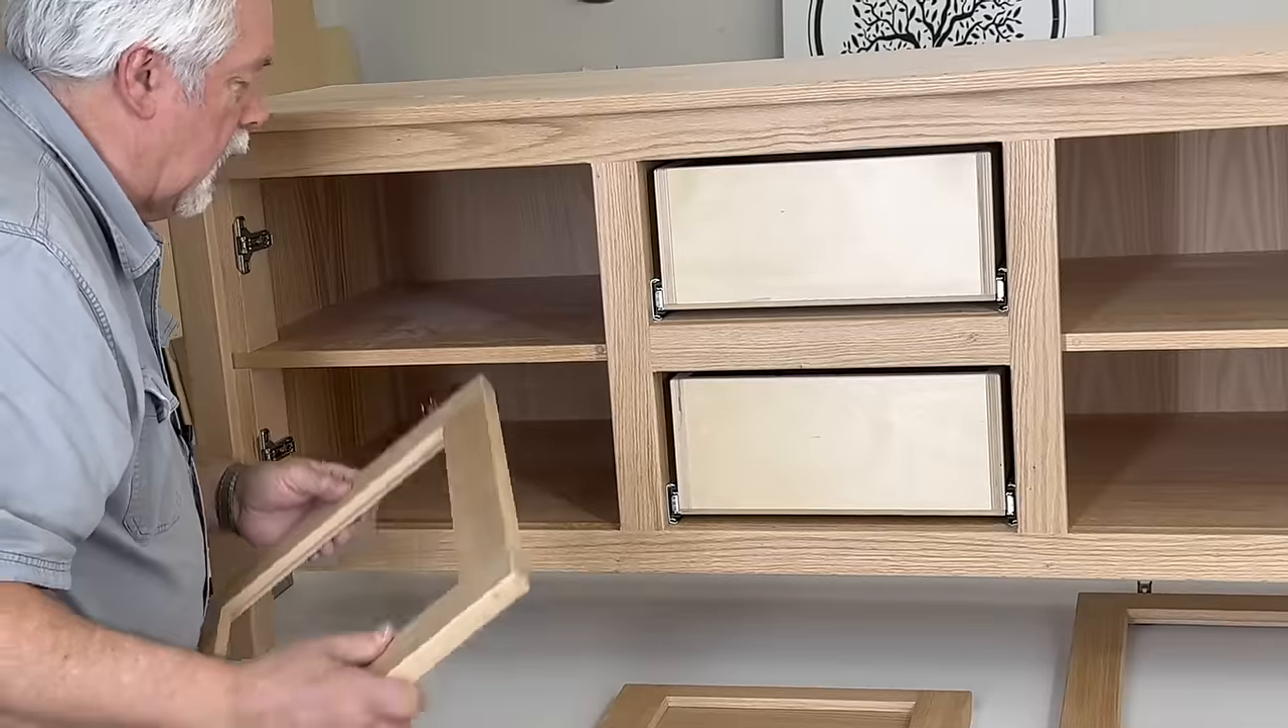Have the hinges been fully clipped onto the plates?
No.